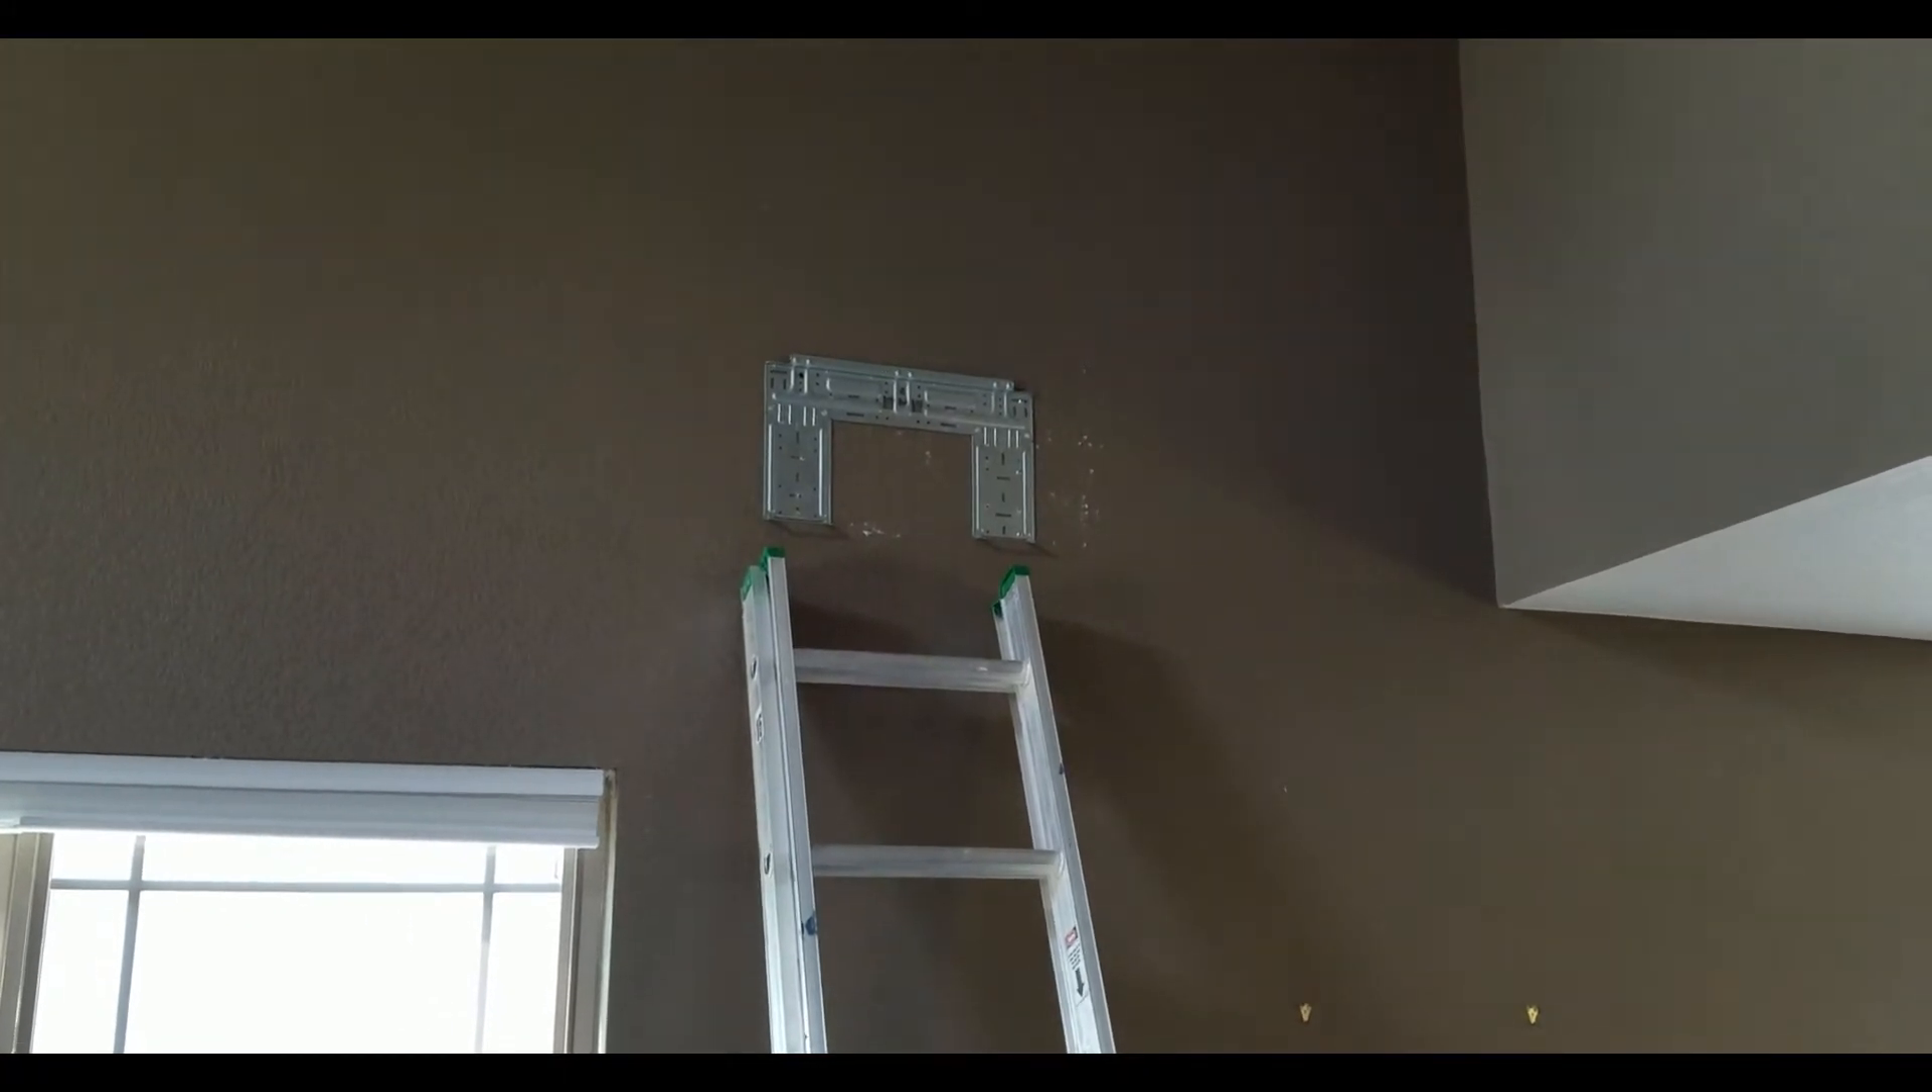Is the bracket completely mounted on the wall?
Yes.